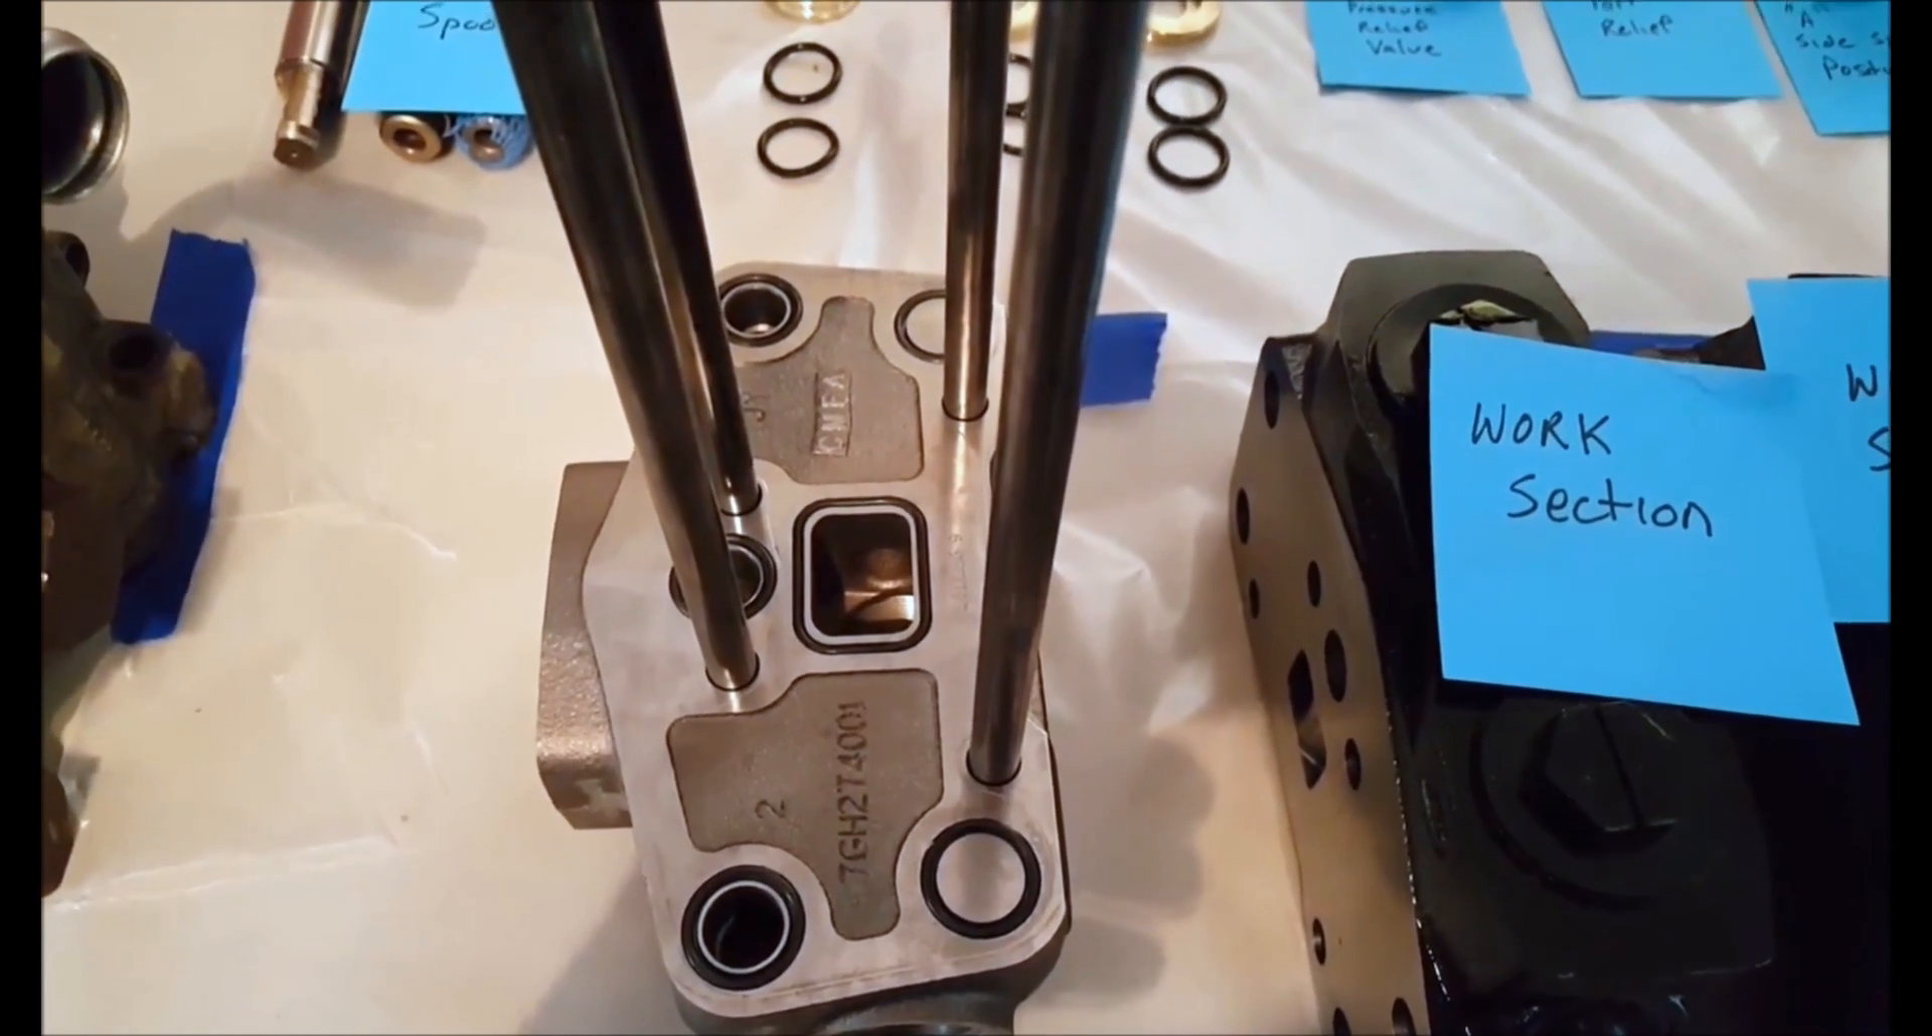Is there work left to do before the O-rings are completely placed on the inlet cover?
No.